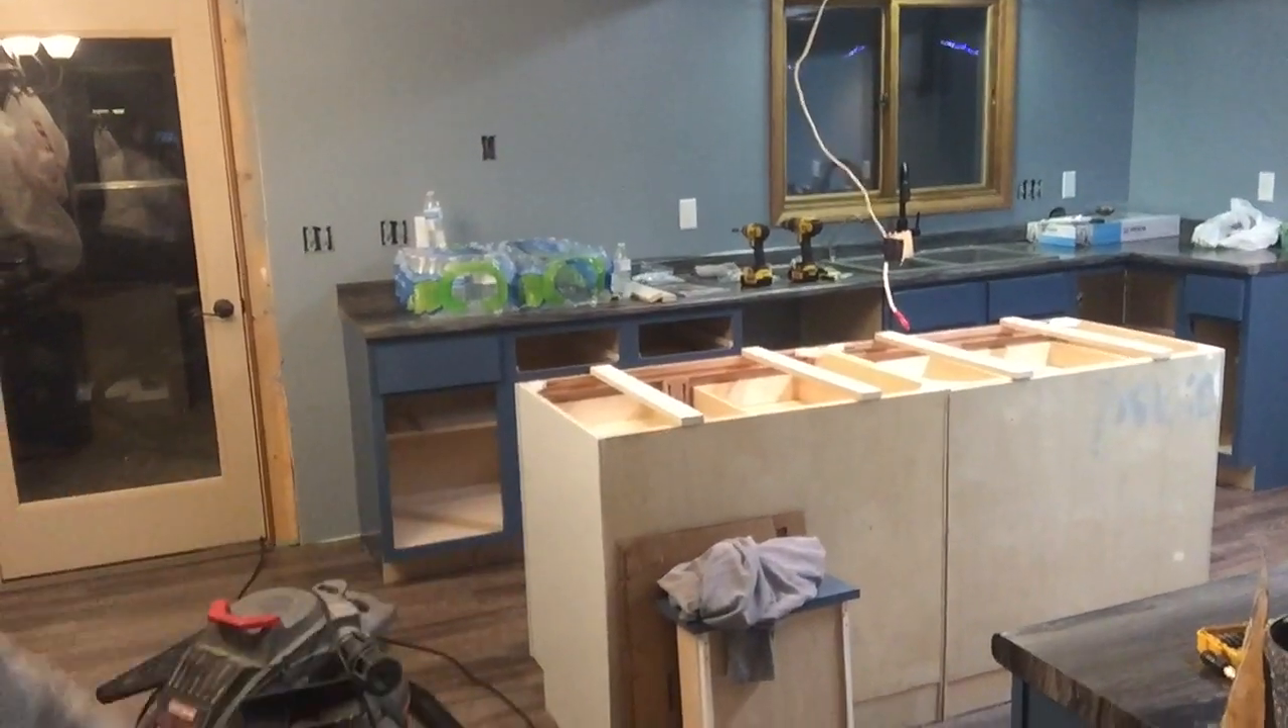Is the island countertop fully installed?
No.